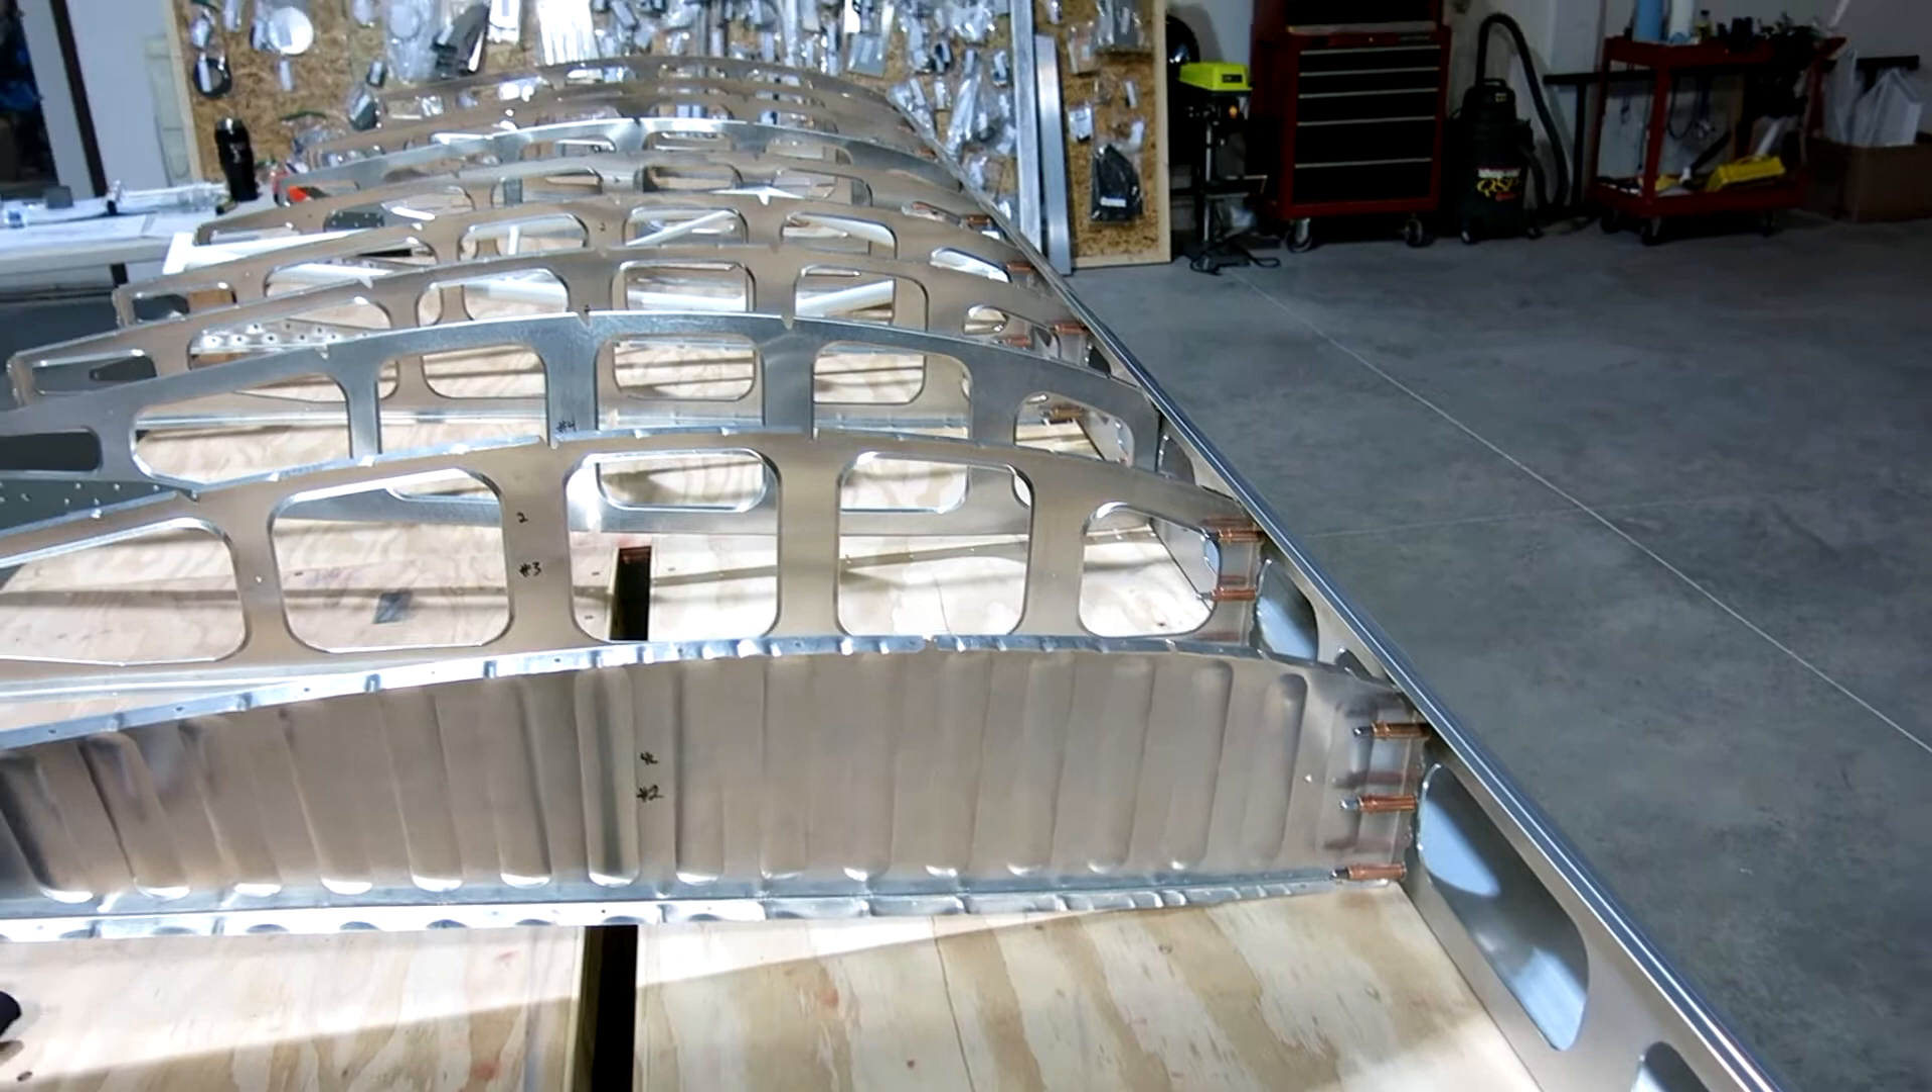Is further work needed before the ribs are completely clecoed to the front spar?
No.